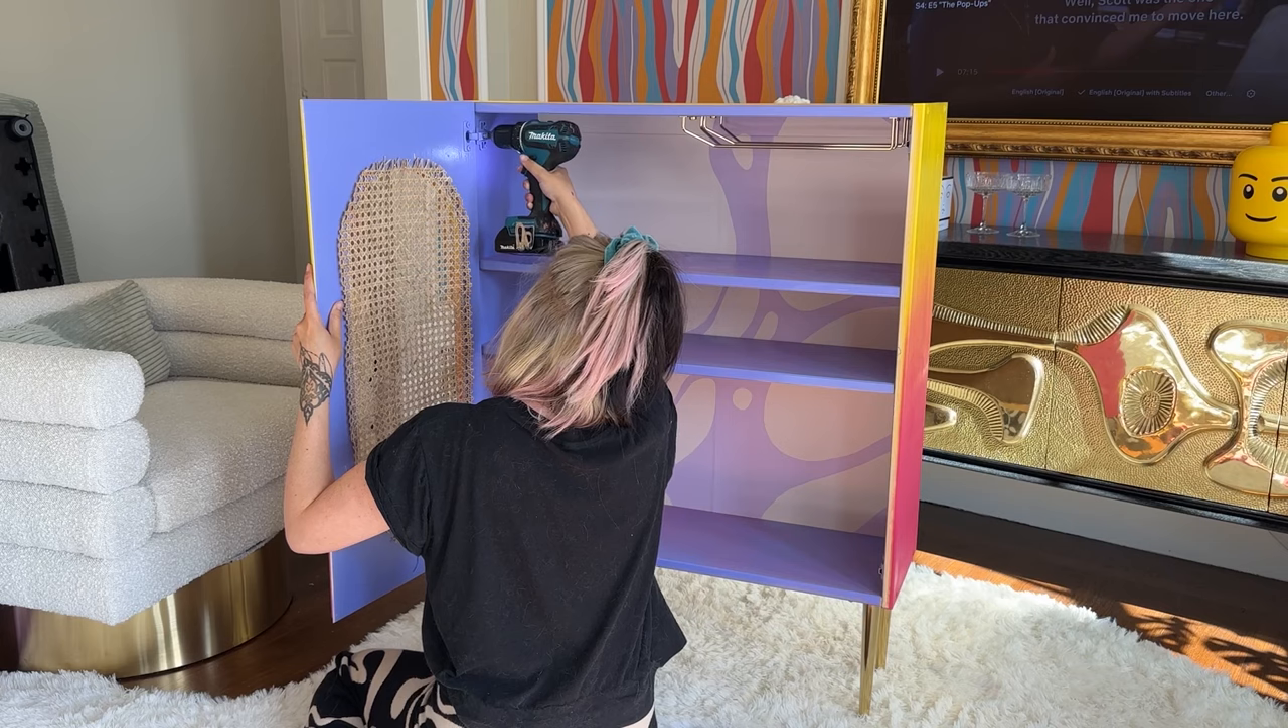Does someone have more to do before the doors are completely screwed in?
Yes.